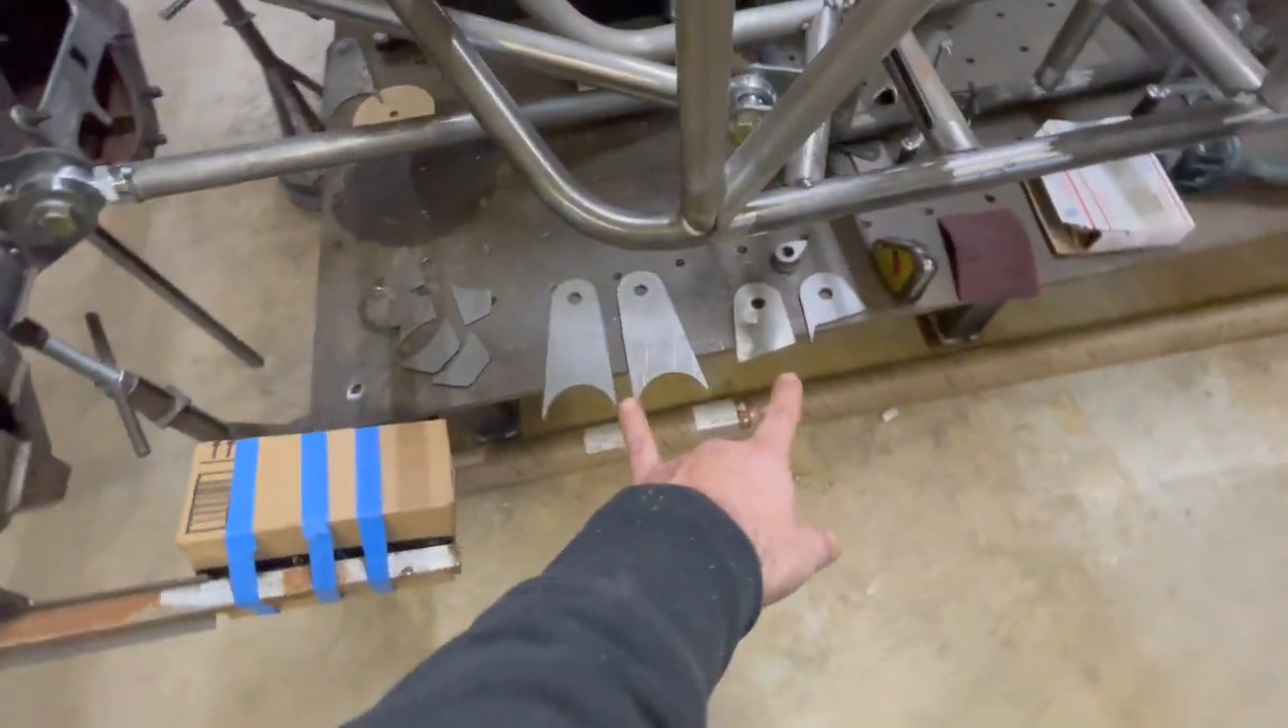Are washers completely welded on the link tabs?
No.